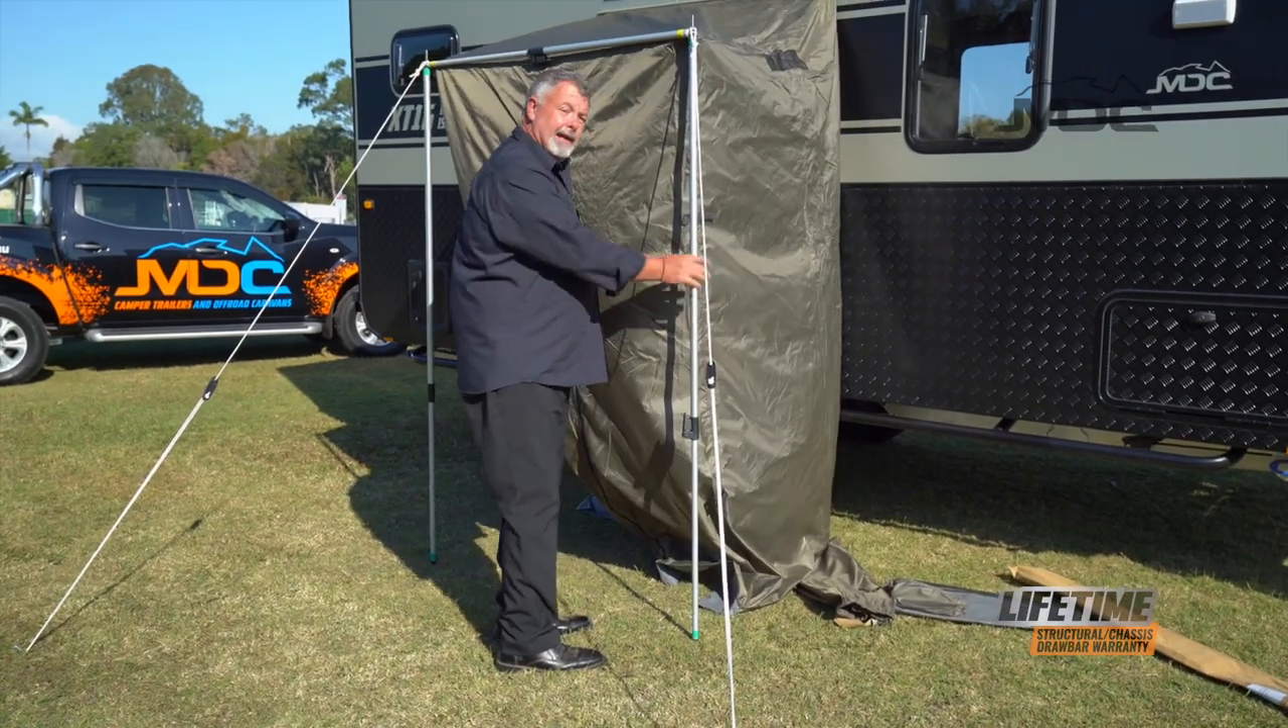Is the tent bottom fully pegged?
No.